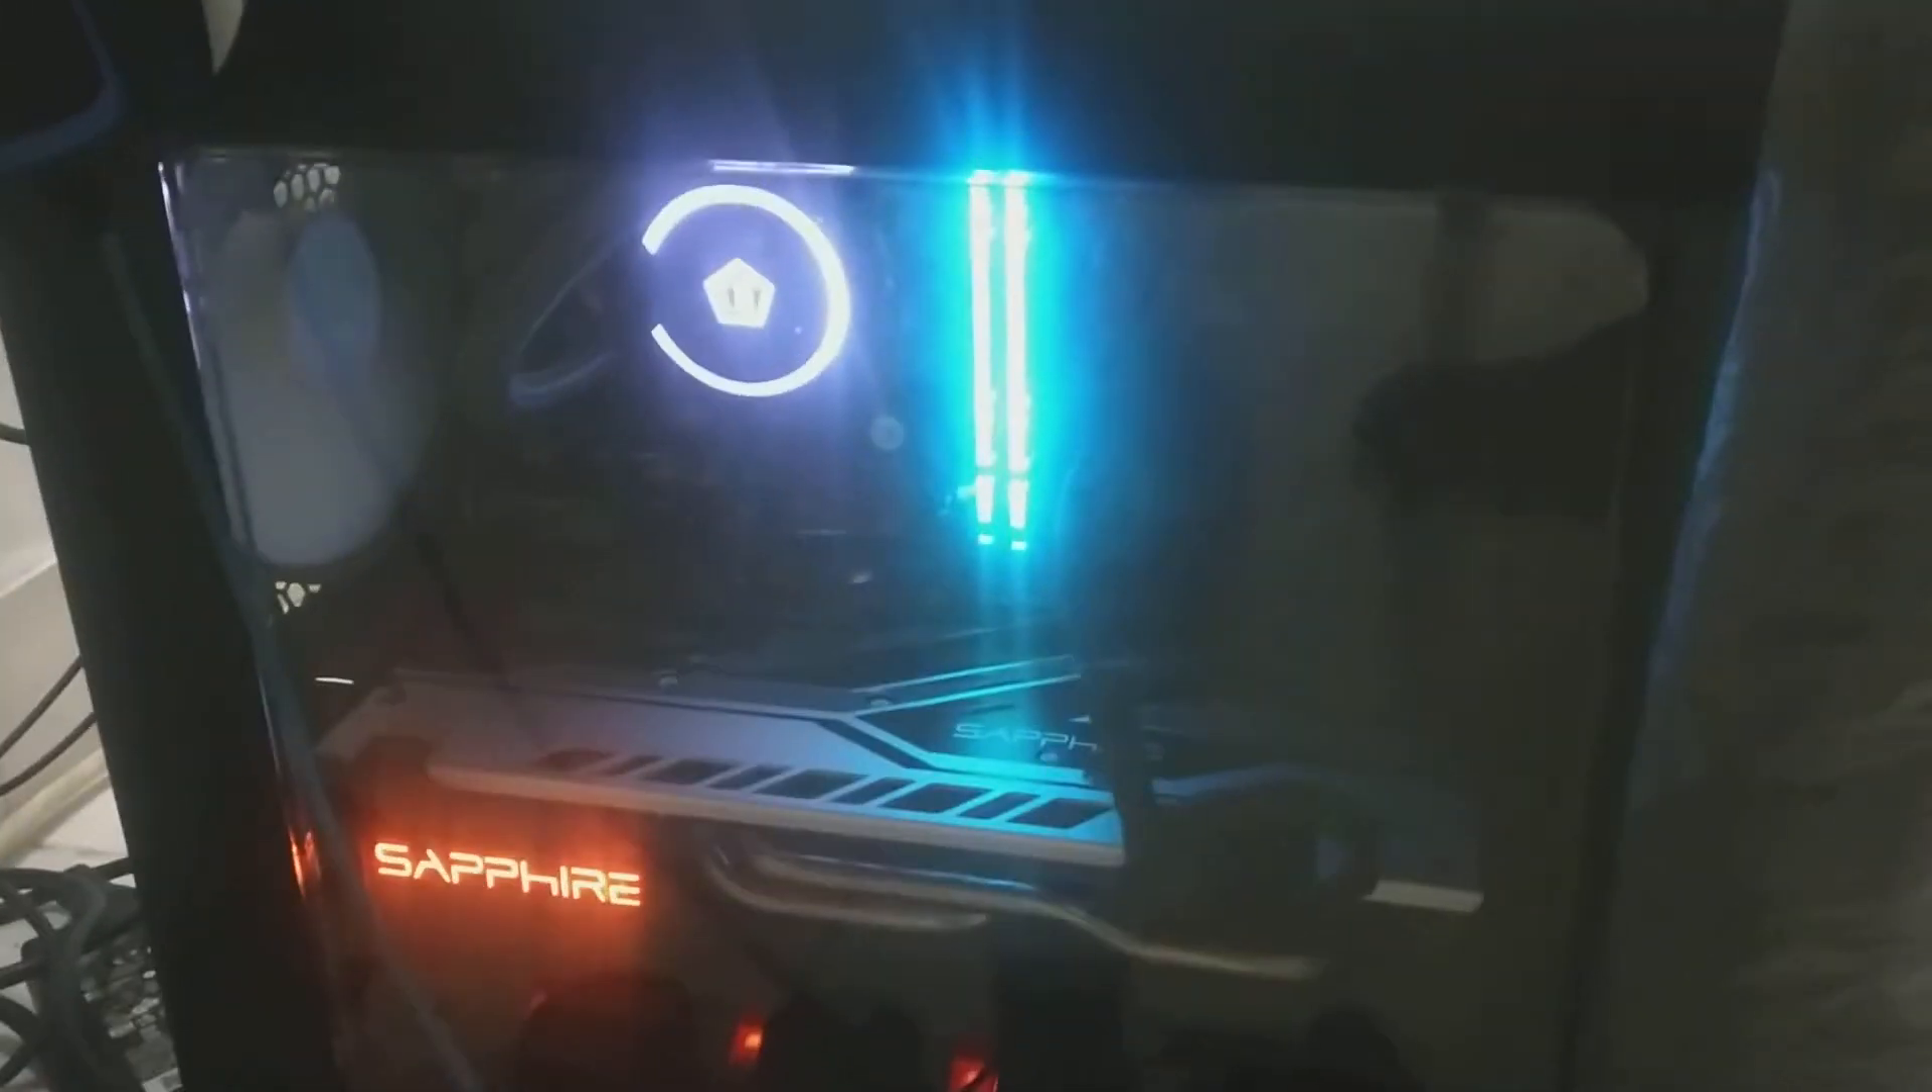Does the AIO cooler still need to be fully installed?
No.